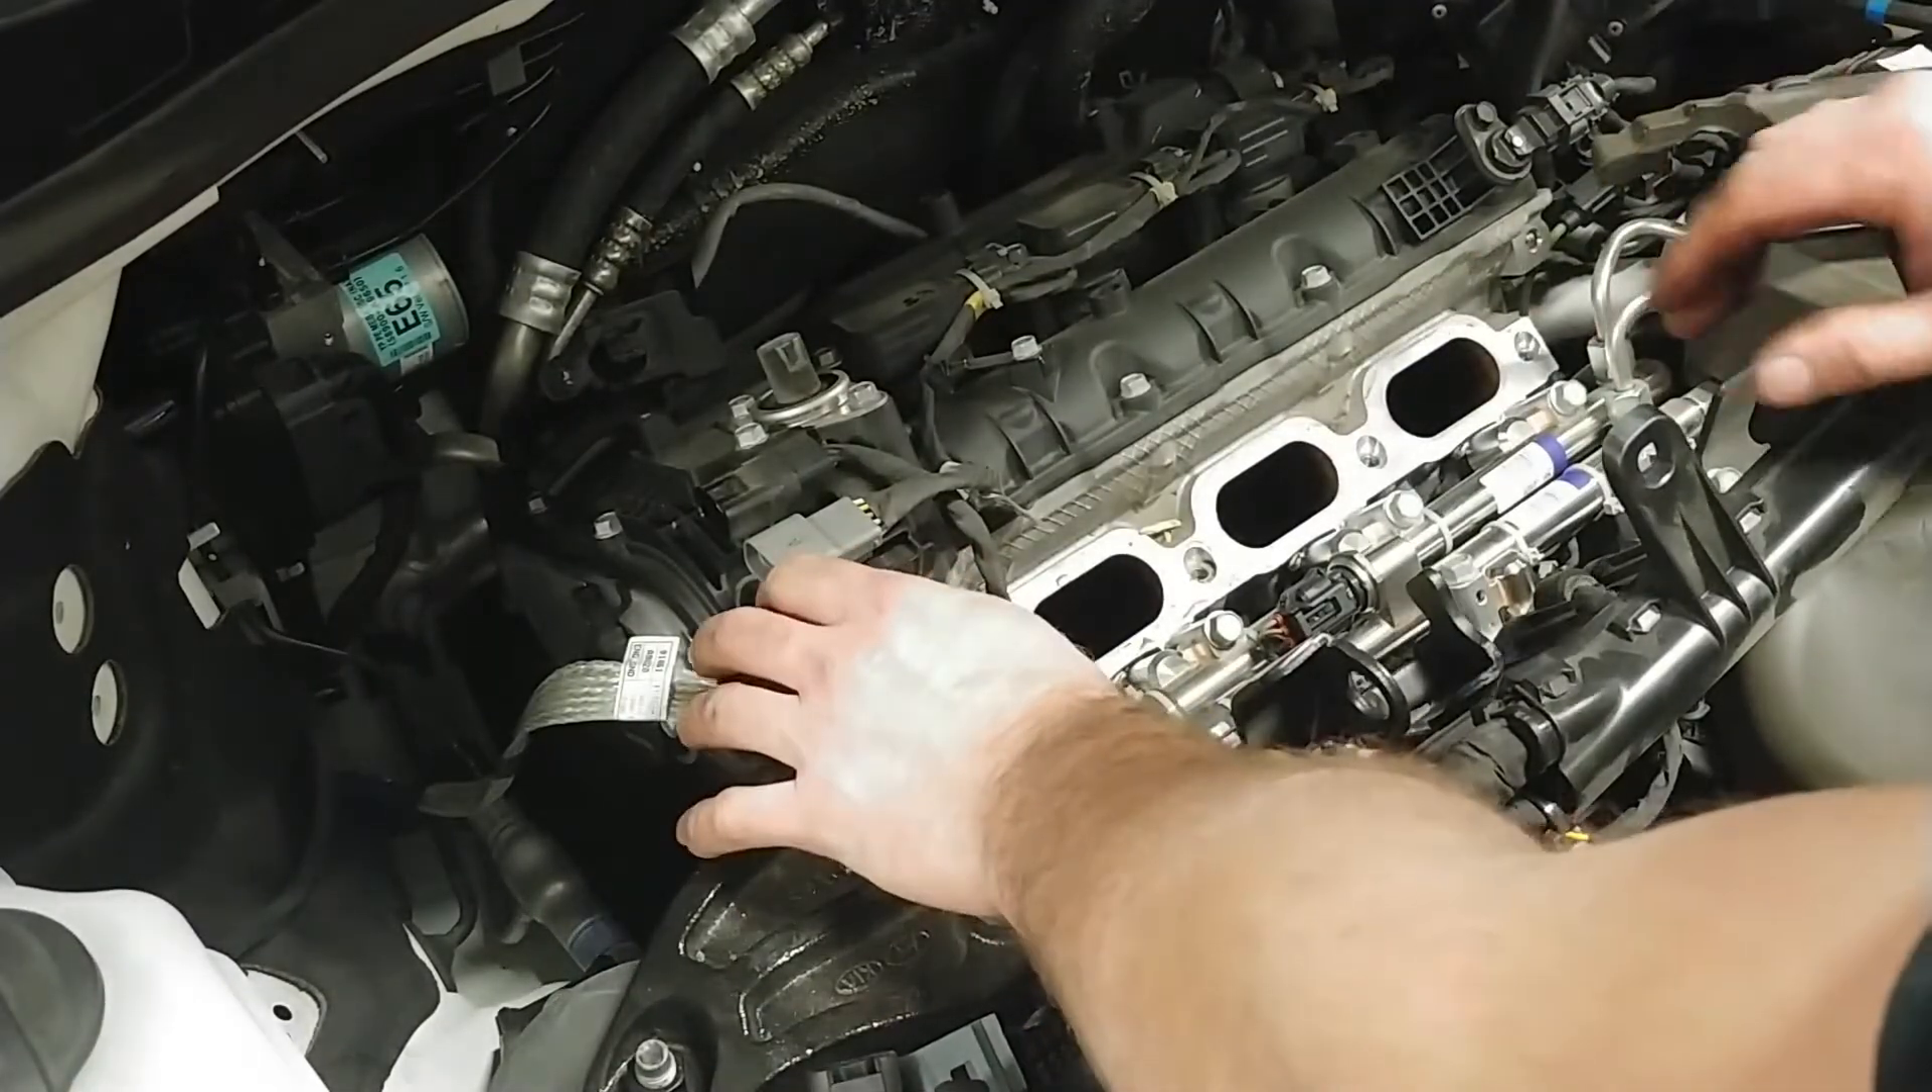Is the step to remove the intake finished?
Yes.